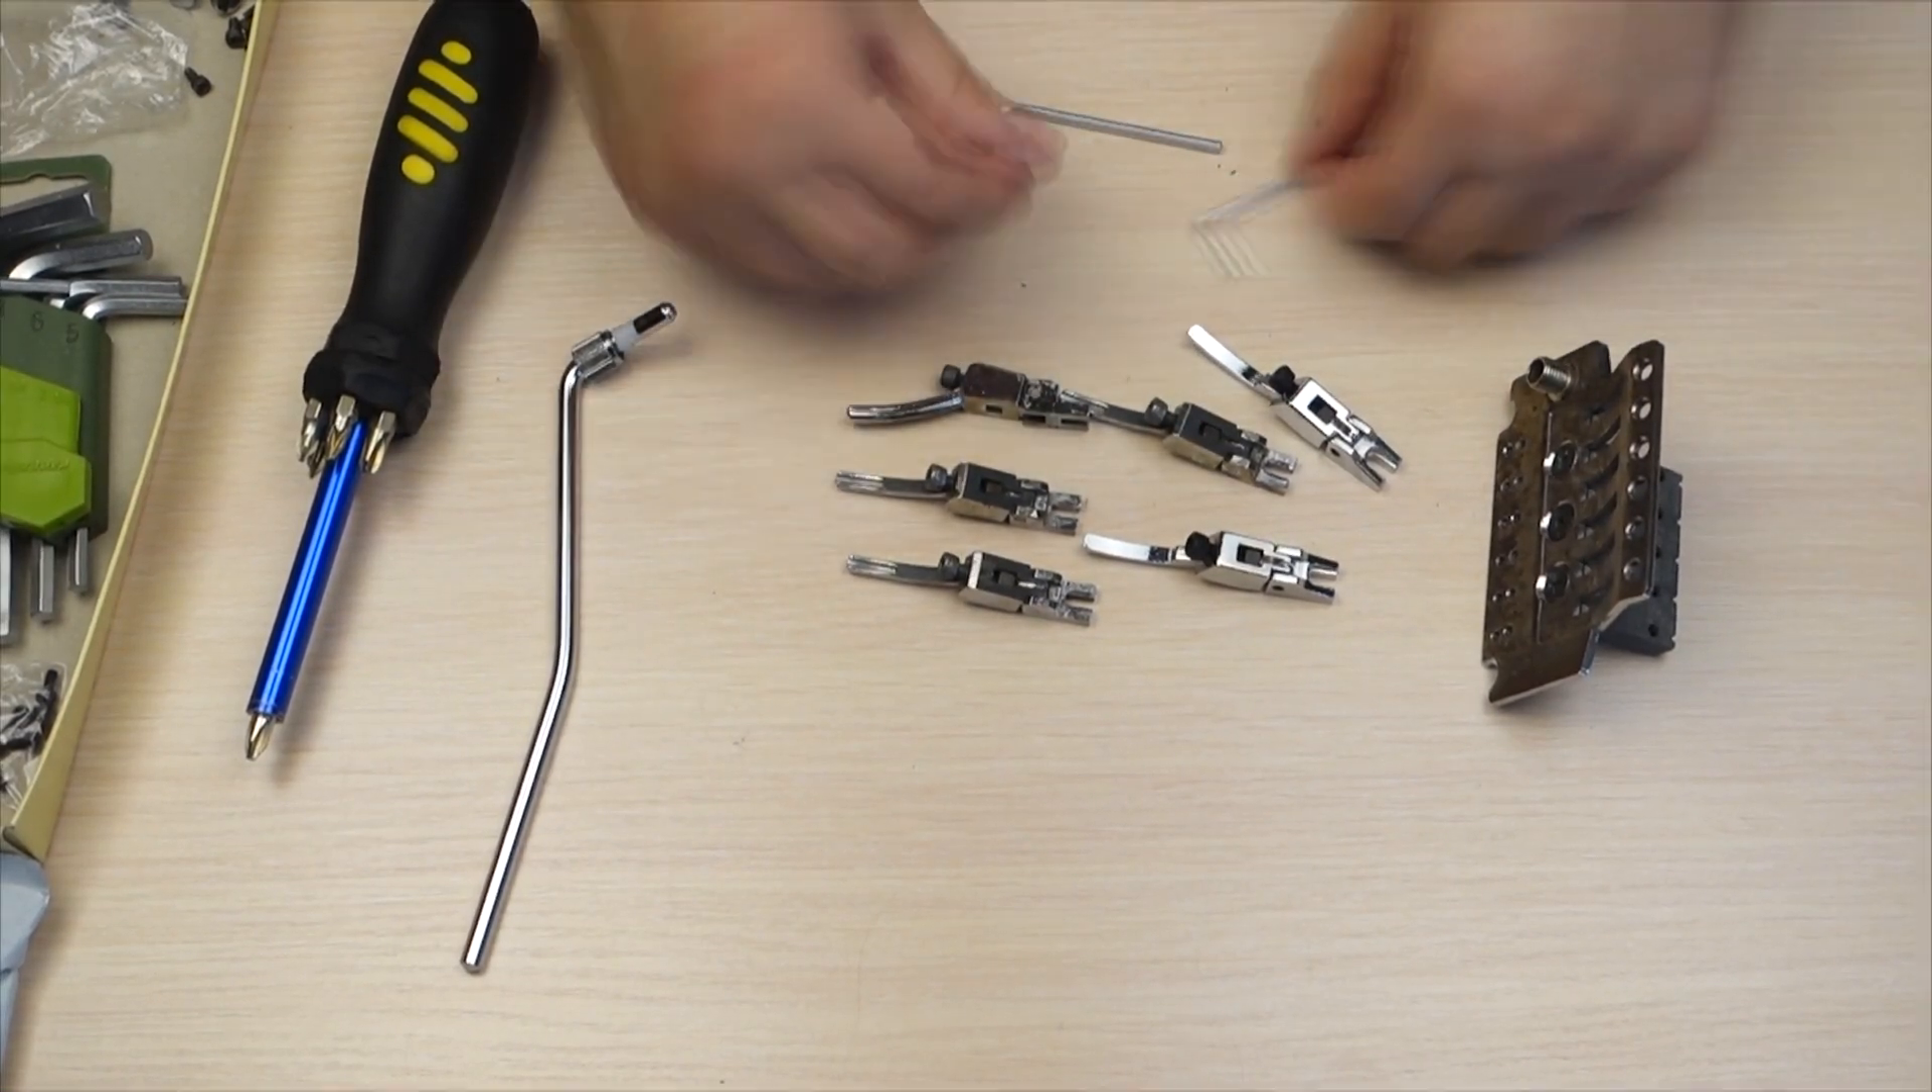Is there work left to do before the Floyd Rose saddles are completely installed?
Yes.